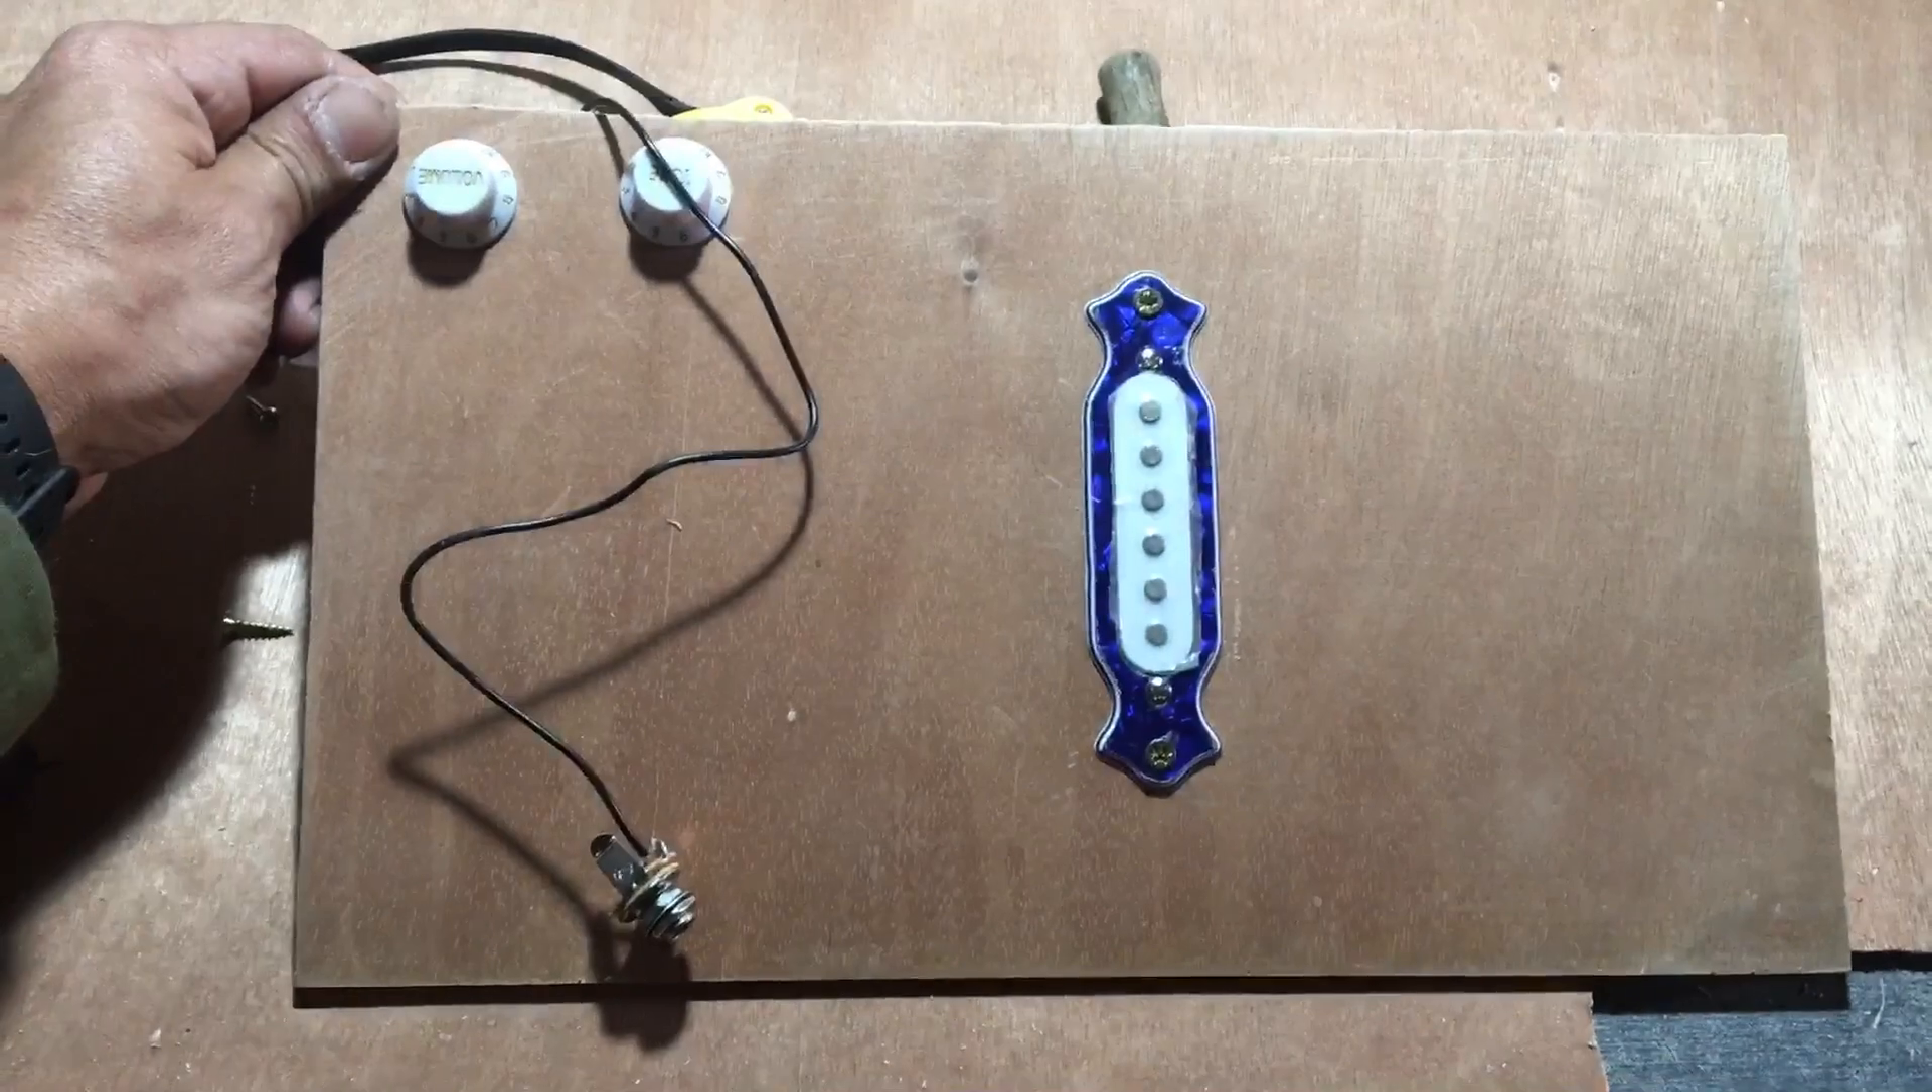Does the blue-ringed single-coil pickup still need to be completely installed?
No.